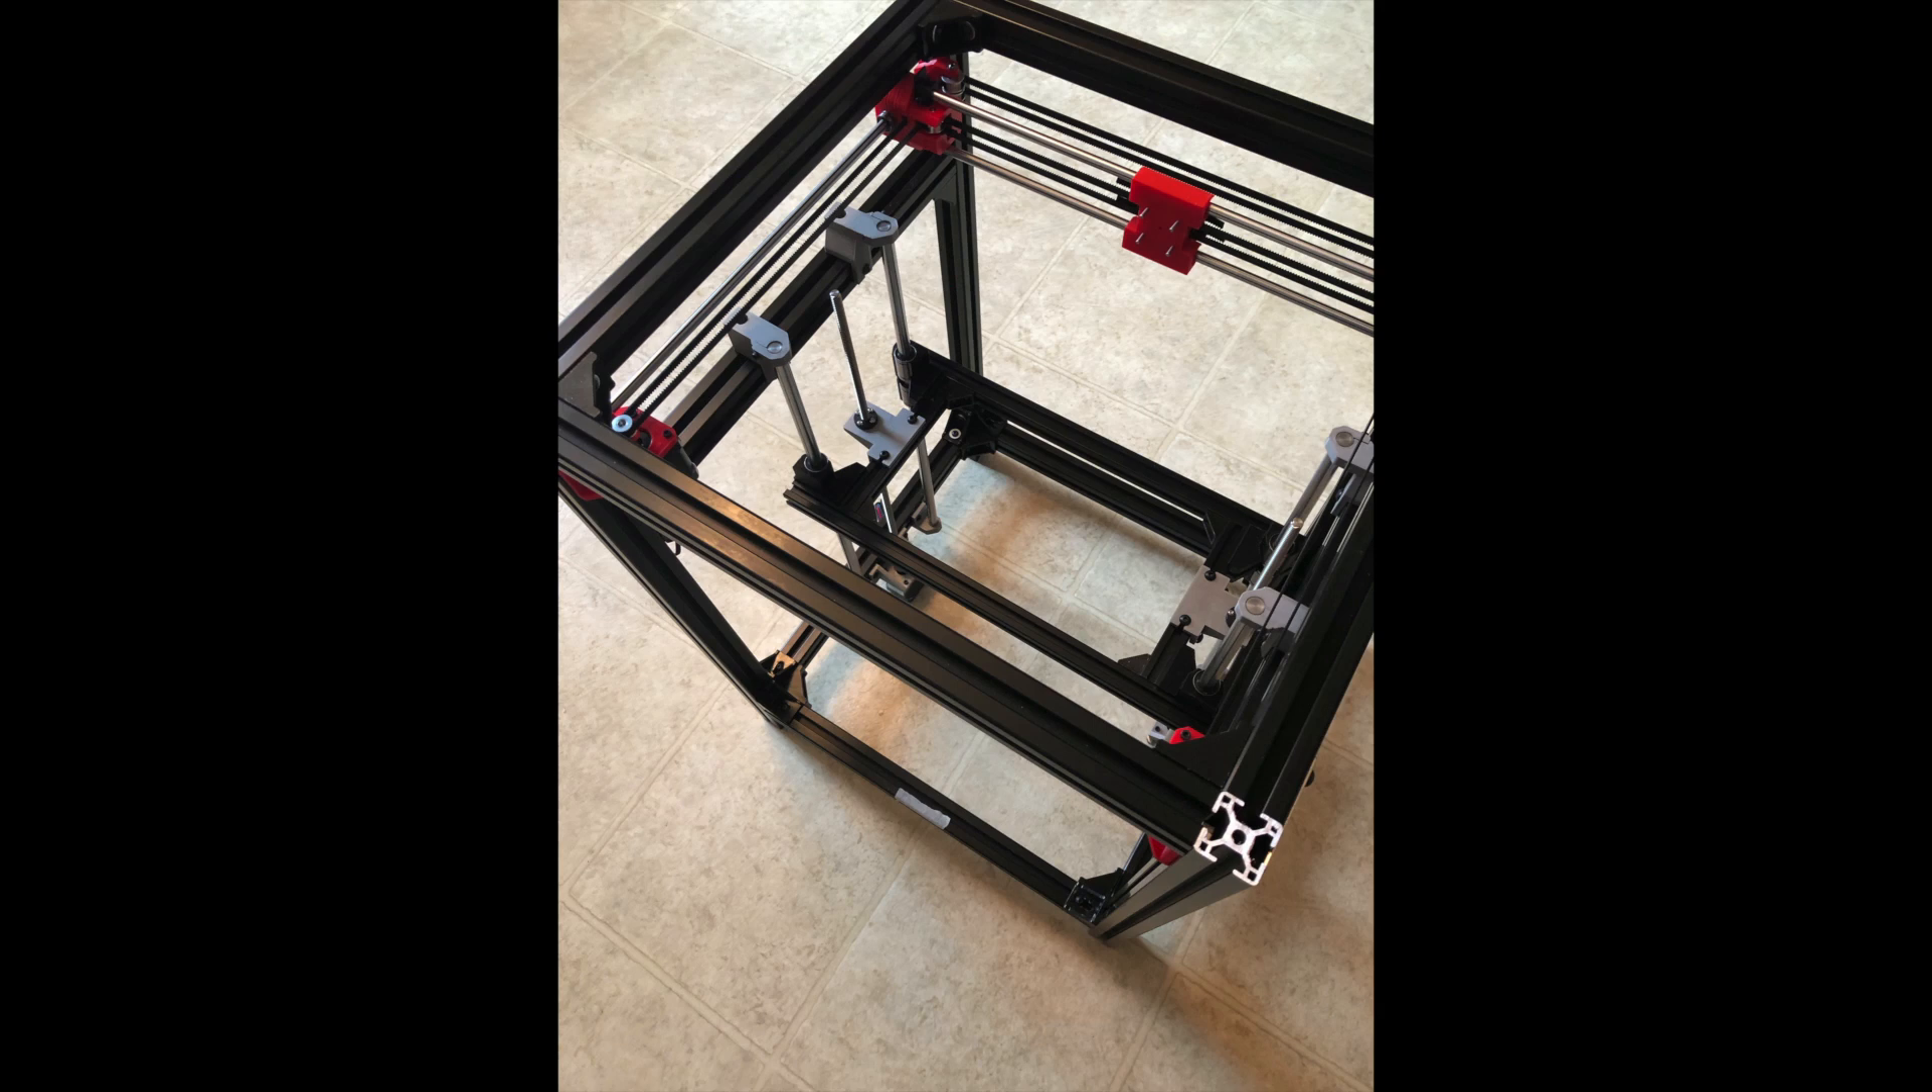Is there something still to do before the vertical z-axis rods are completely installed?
No.